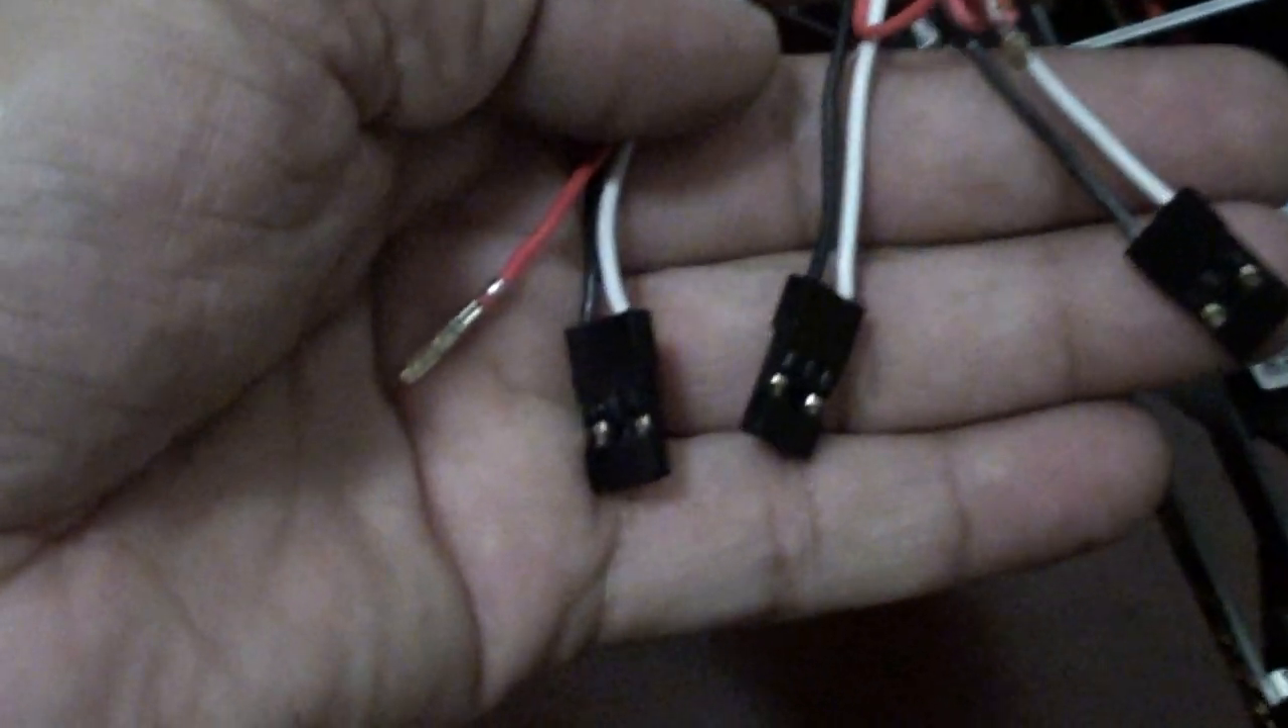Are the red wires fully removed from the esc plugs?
Yes.